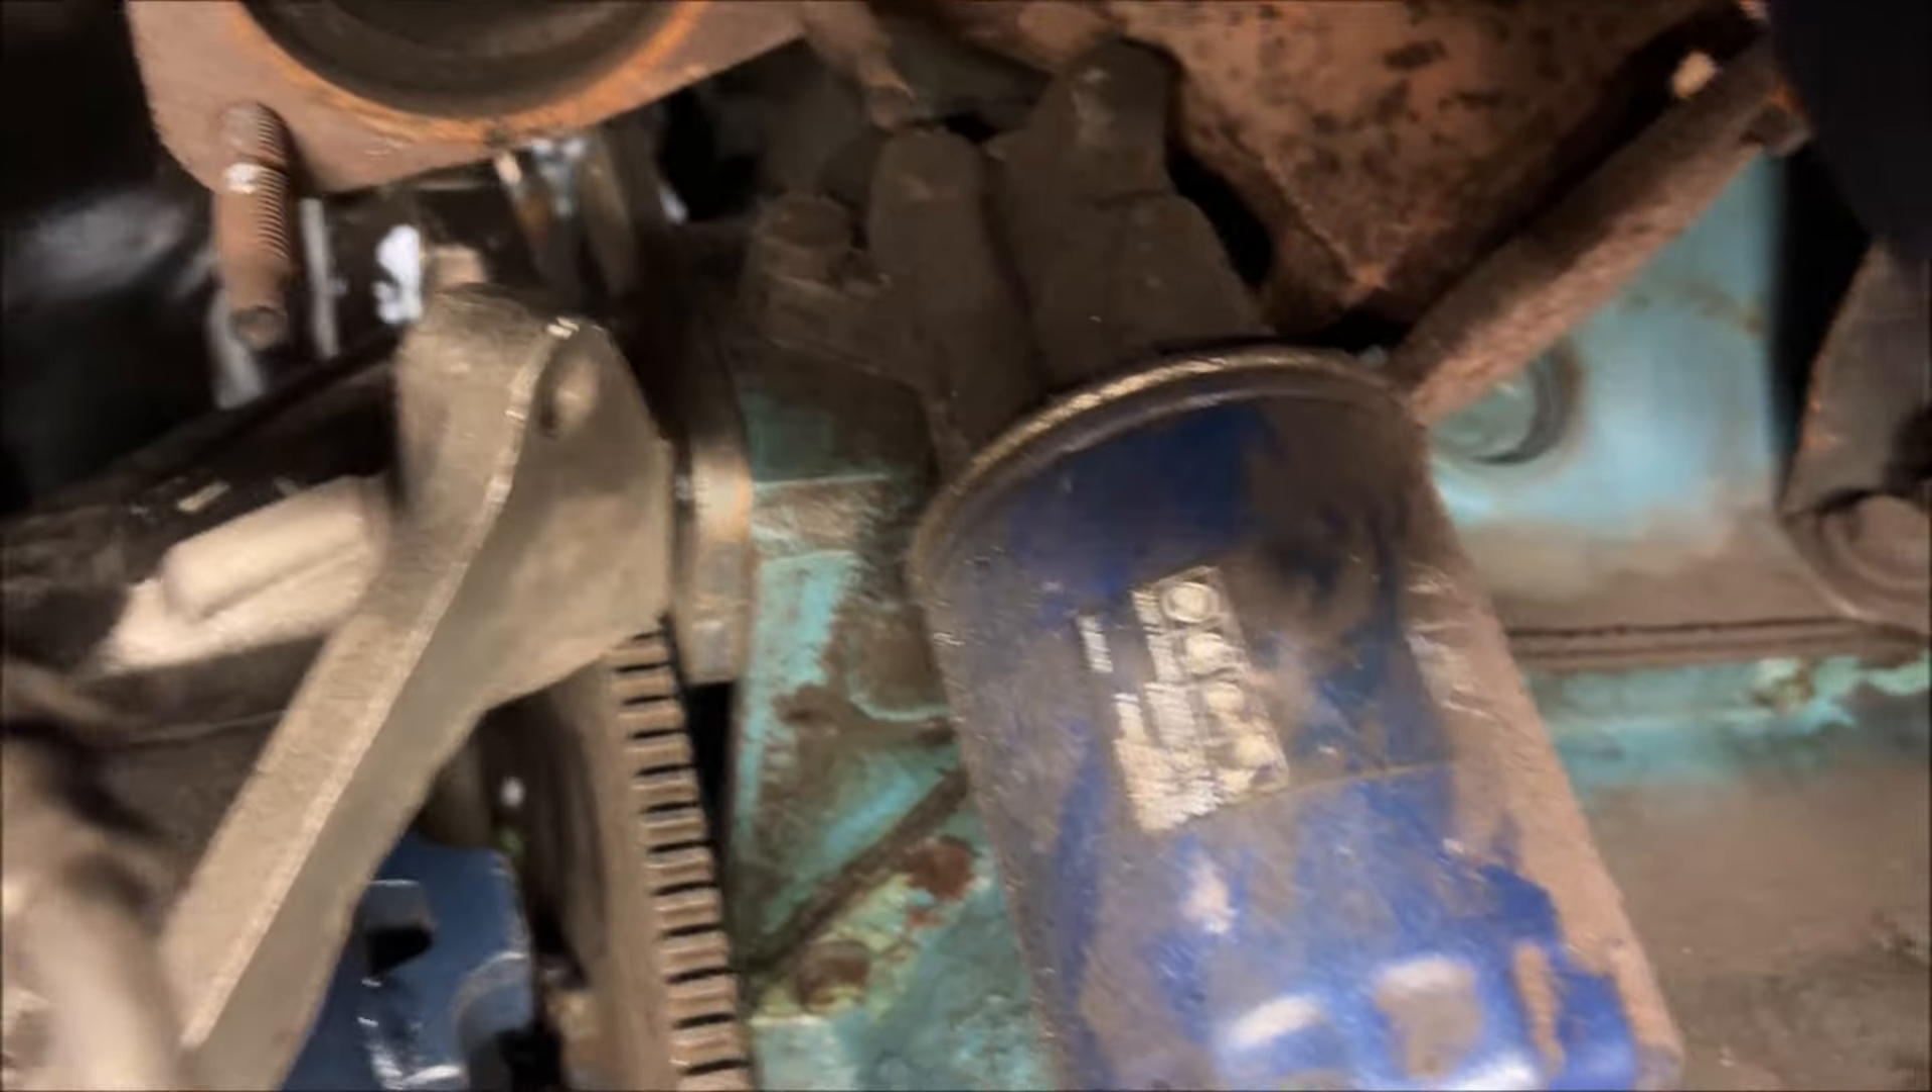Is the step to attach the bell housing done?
No.